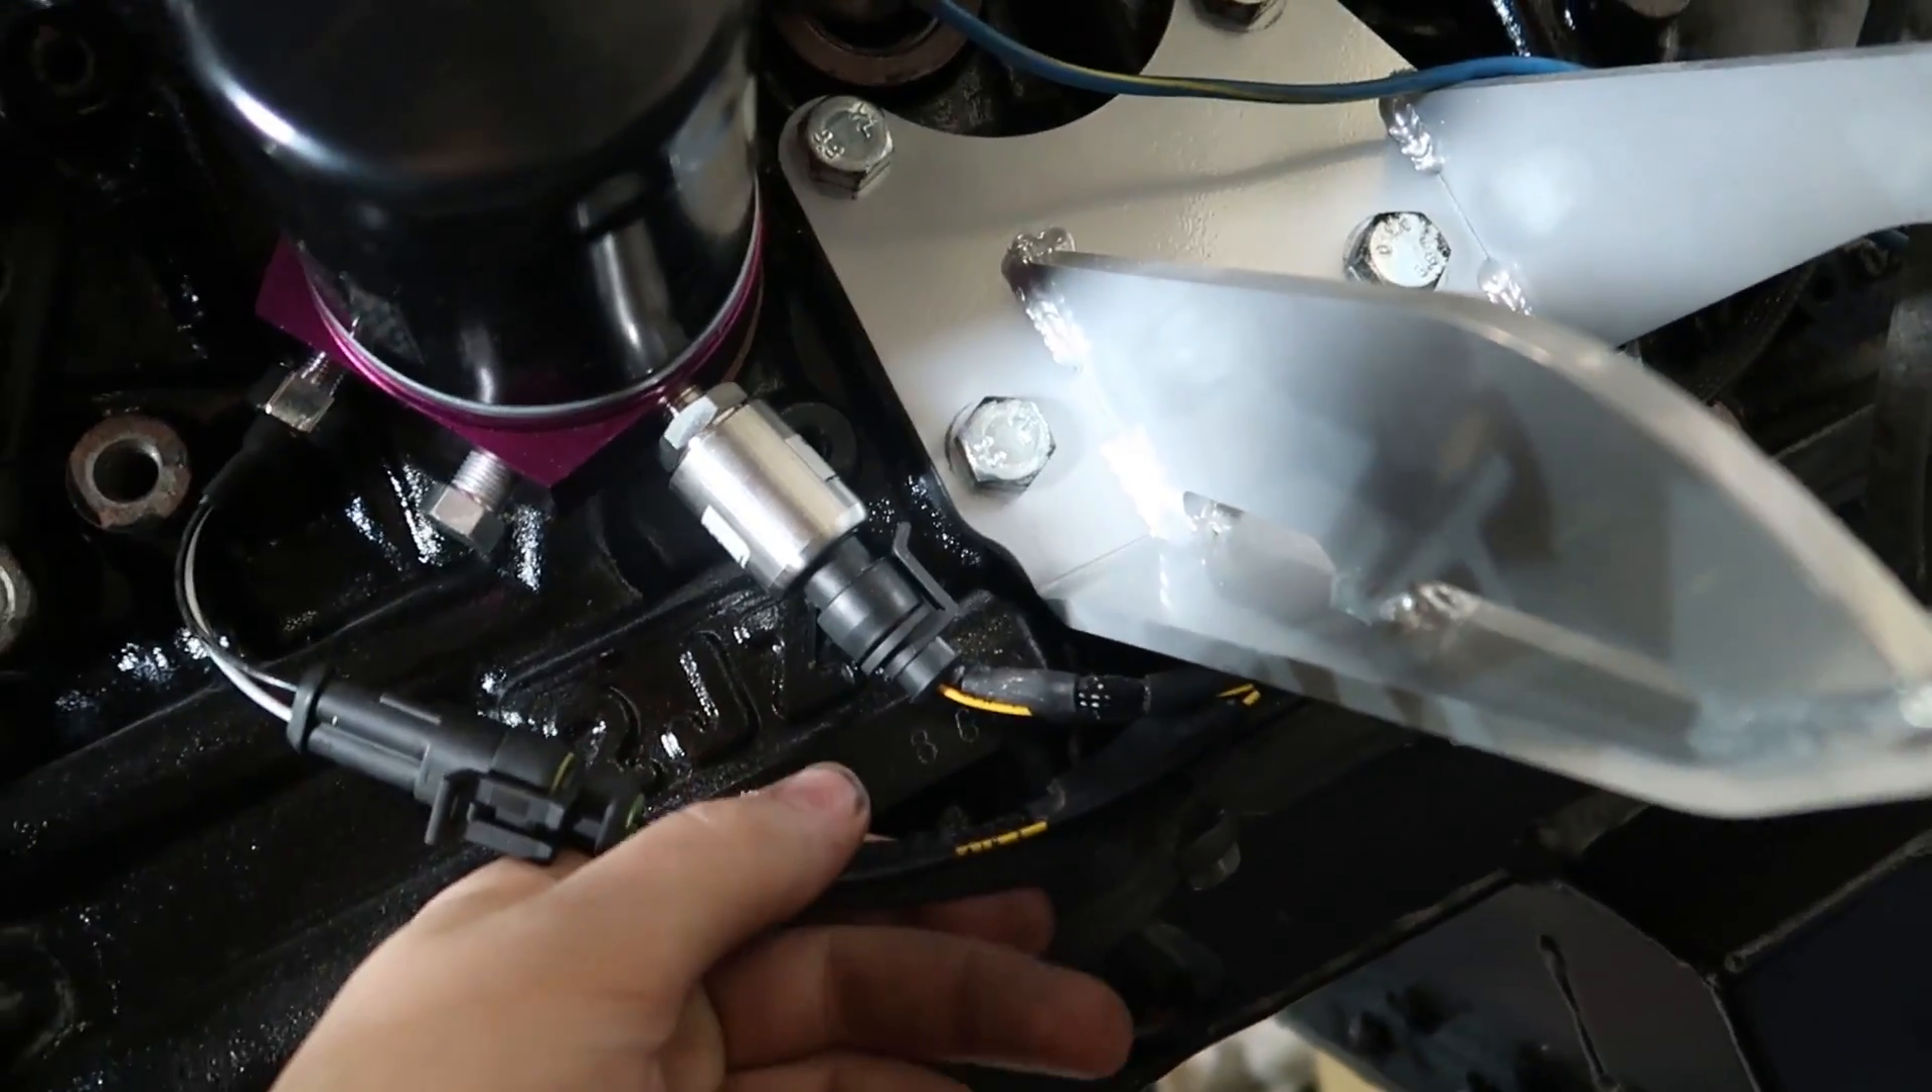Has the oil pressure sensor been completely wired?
Yes.